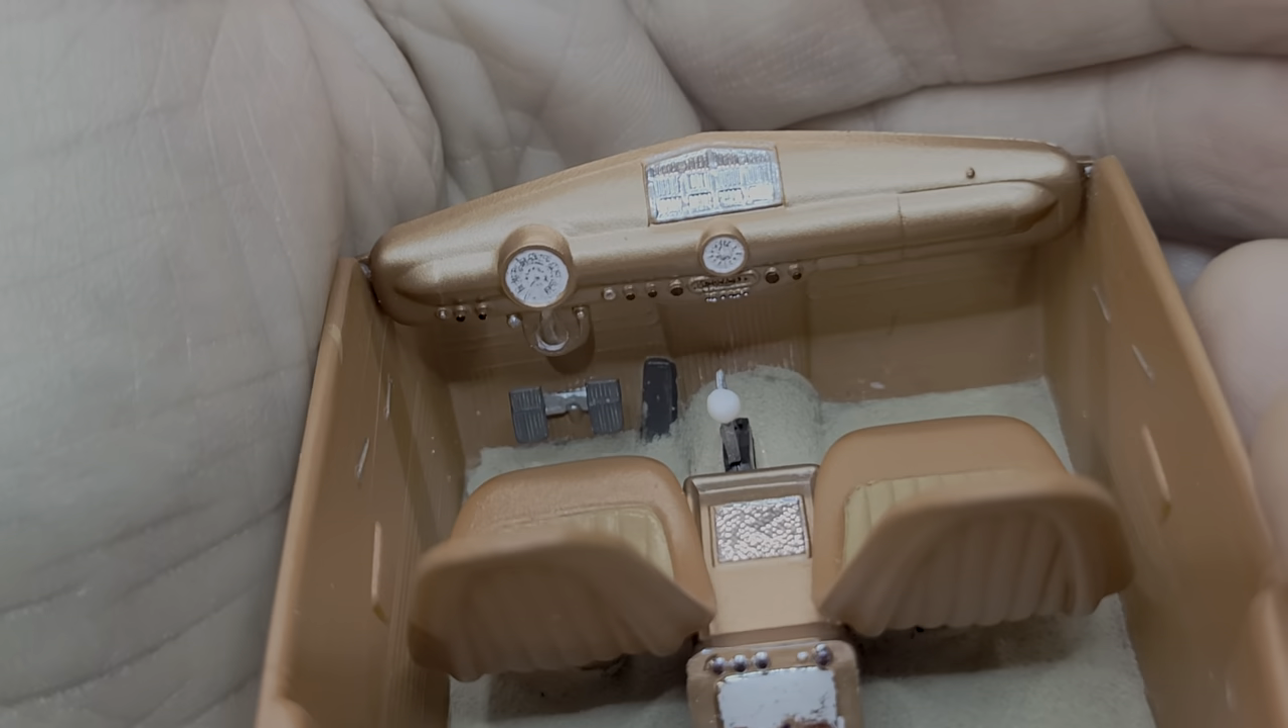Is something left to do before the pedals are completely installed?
No.